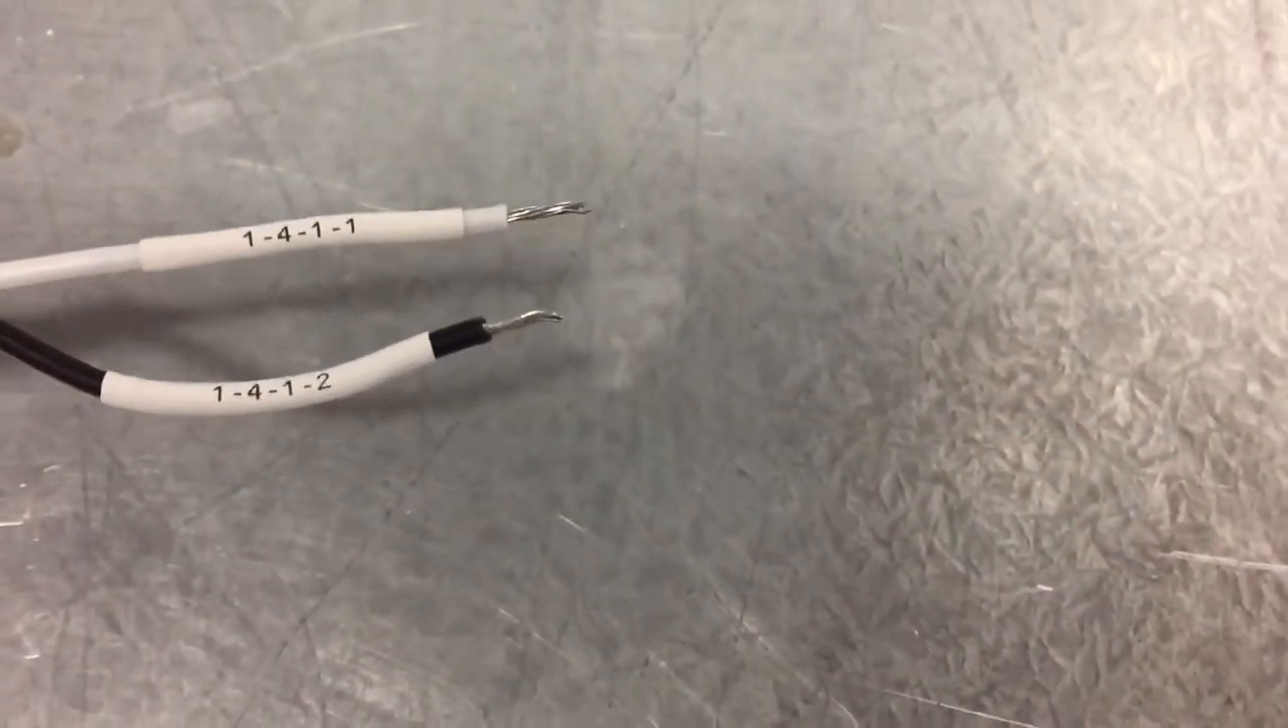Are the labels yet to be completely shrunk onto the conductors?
No.